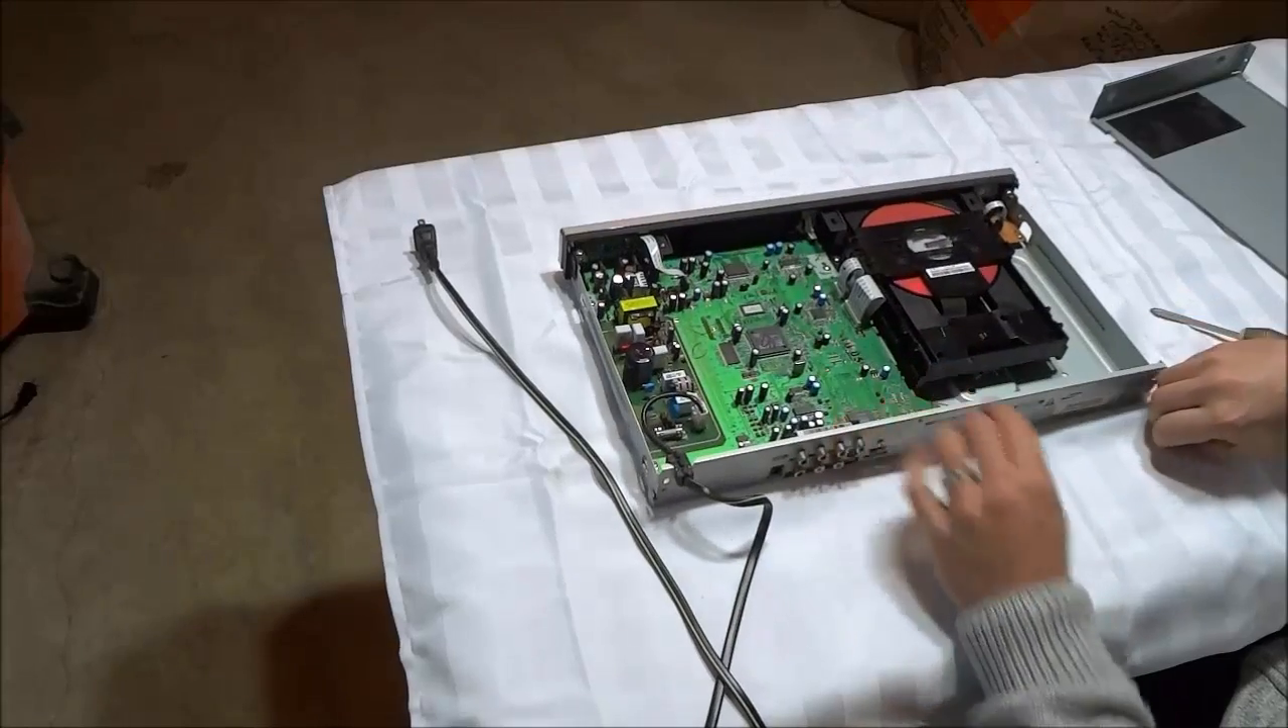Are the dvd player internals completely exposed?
Yes.